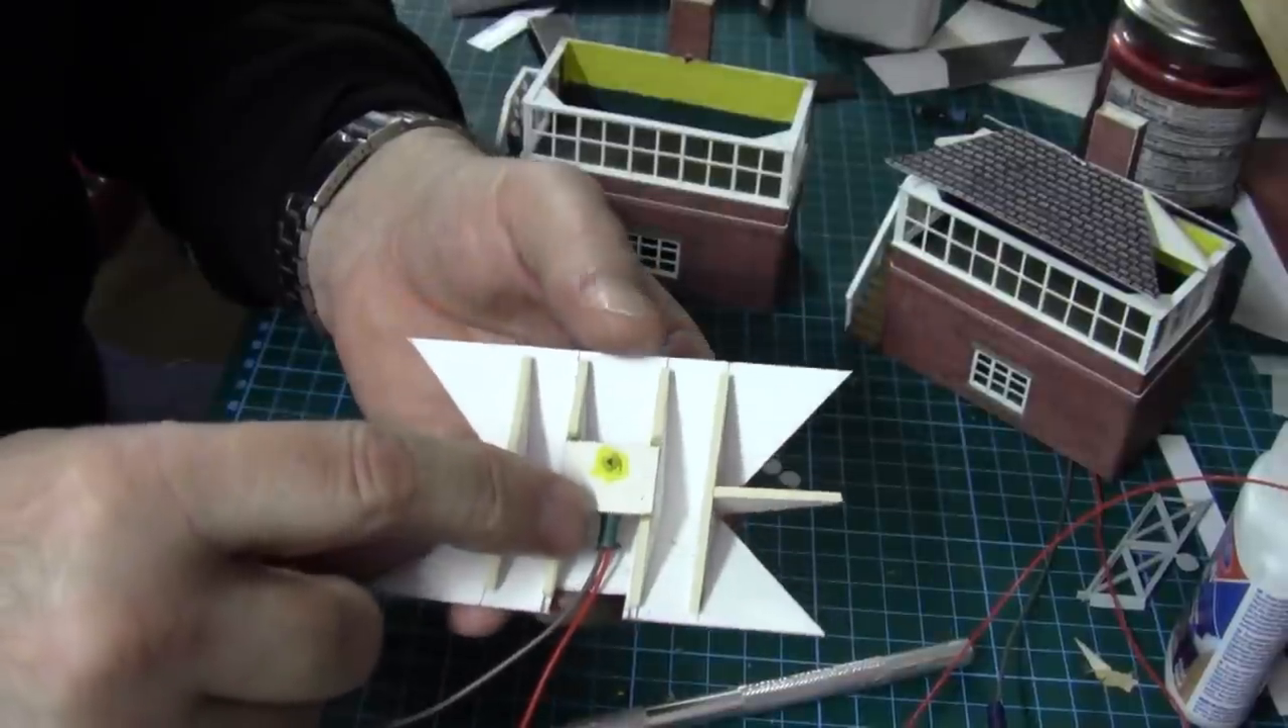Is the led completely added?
Yes.